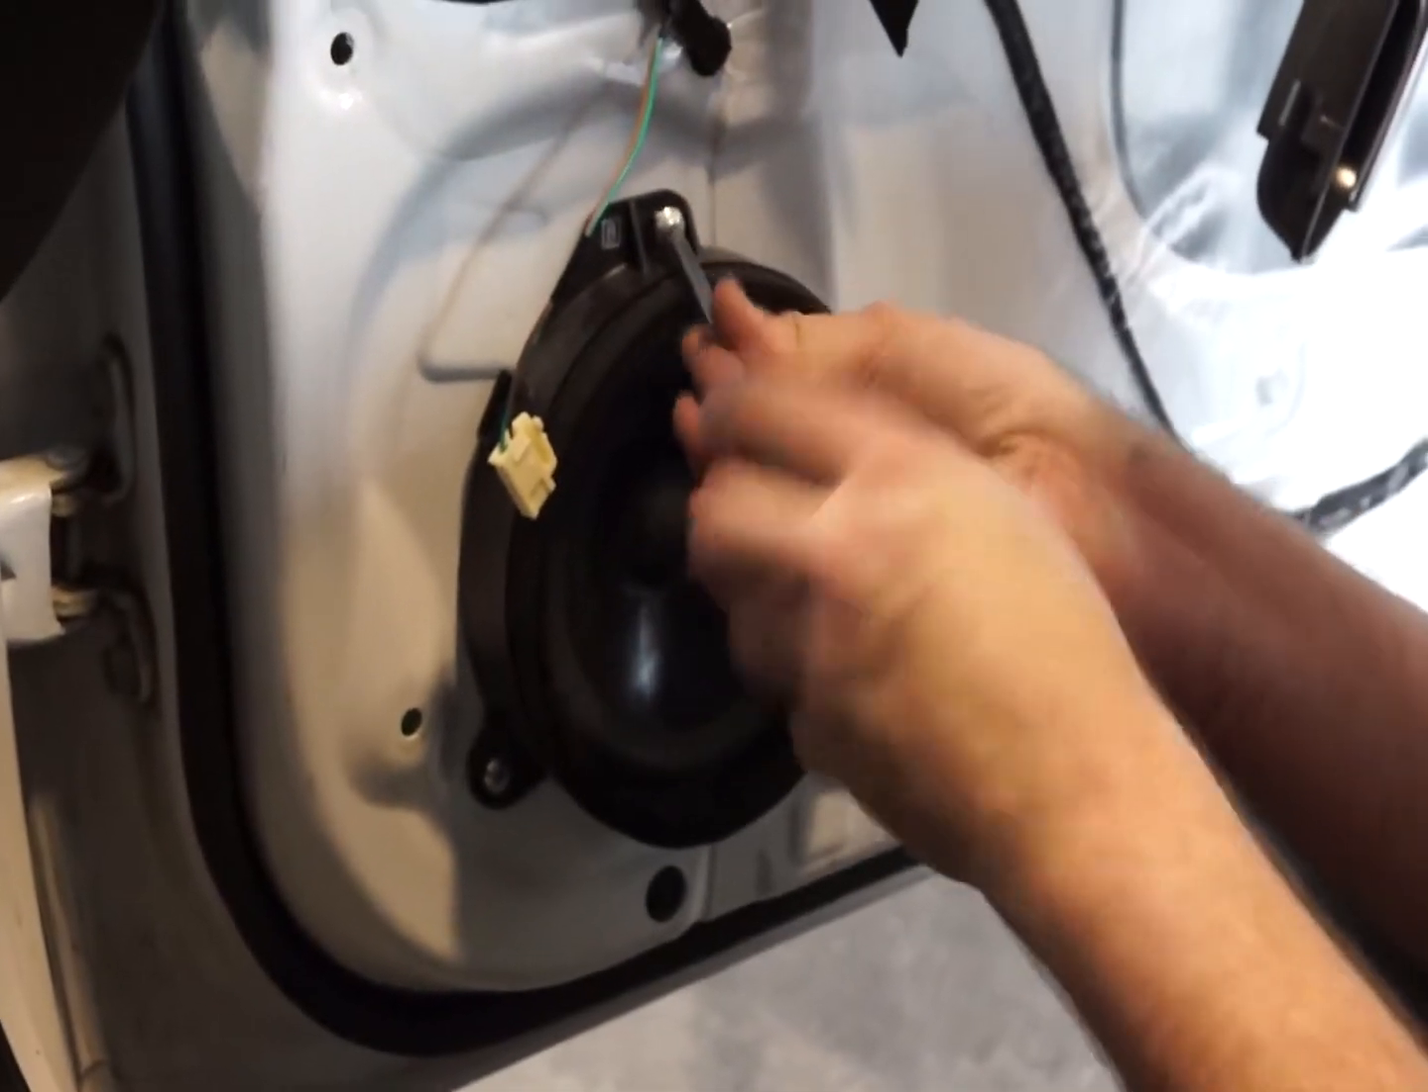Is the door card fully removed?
Yes.